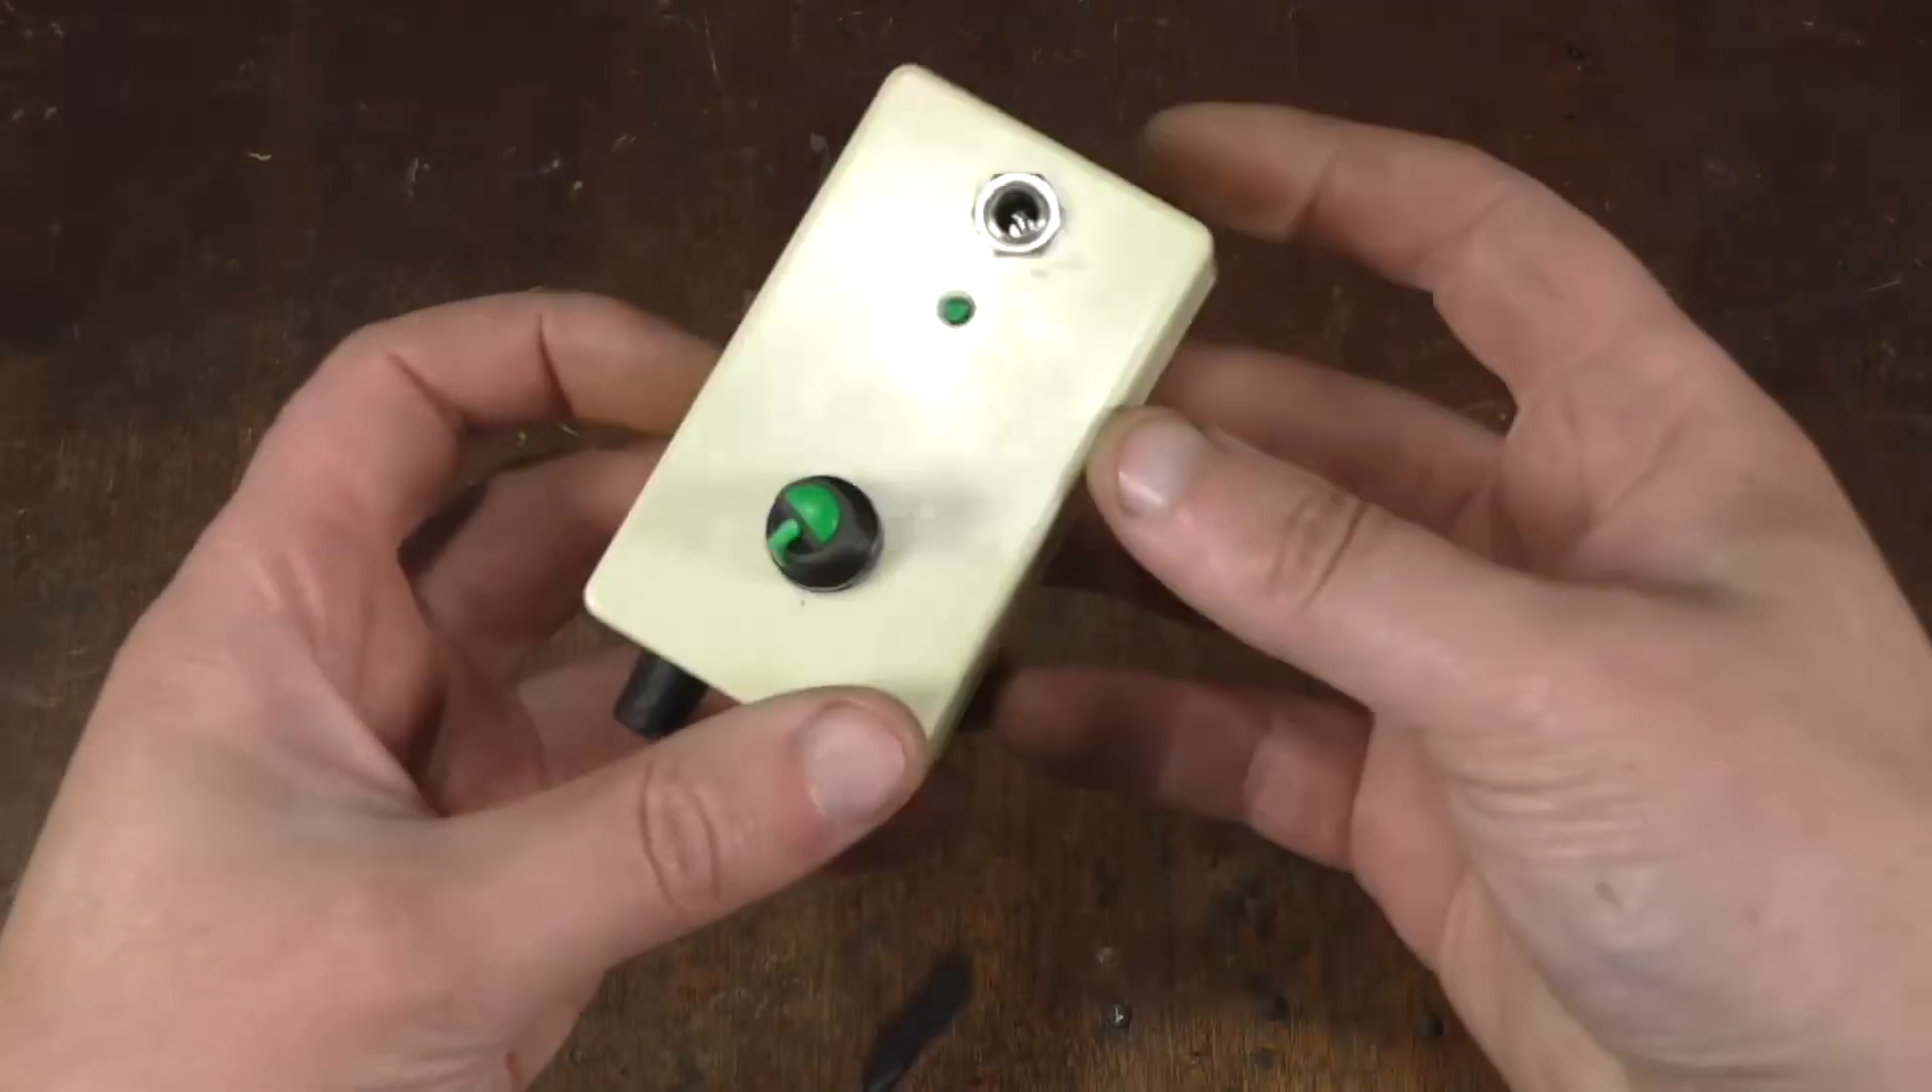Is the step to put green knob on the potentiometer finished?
Yes.